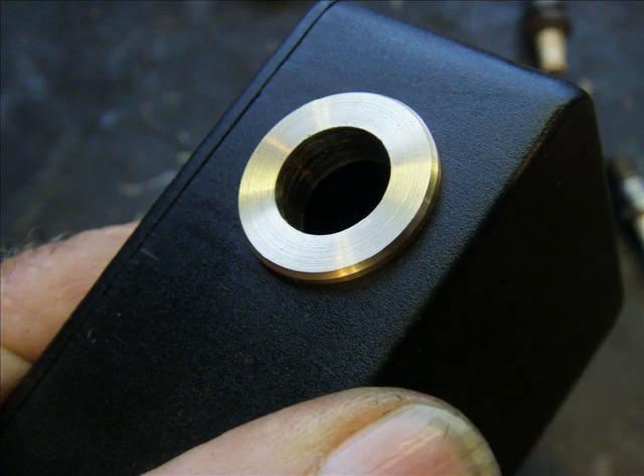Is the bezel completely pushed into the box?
Yes.